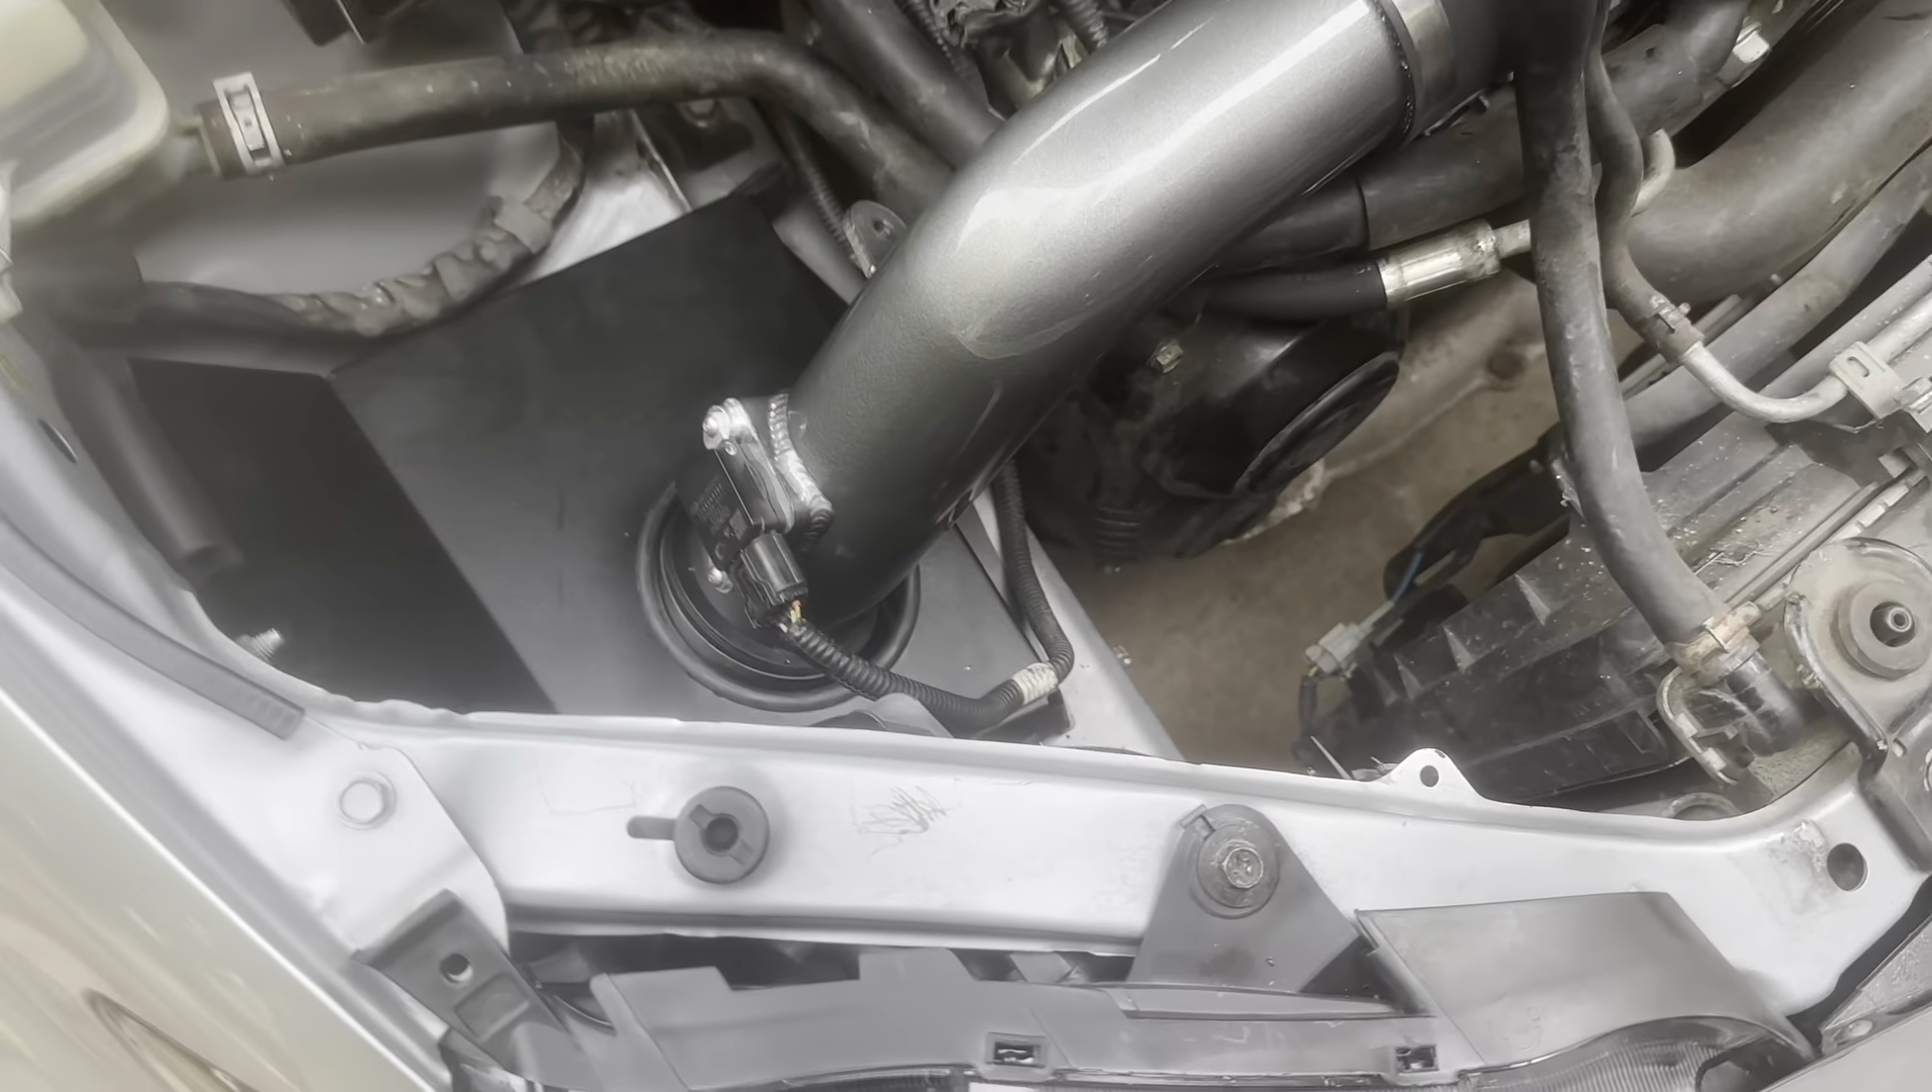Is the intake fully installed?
Yes.